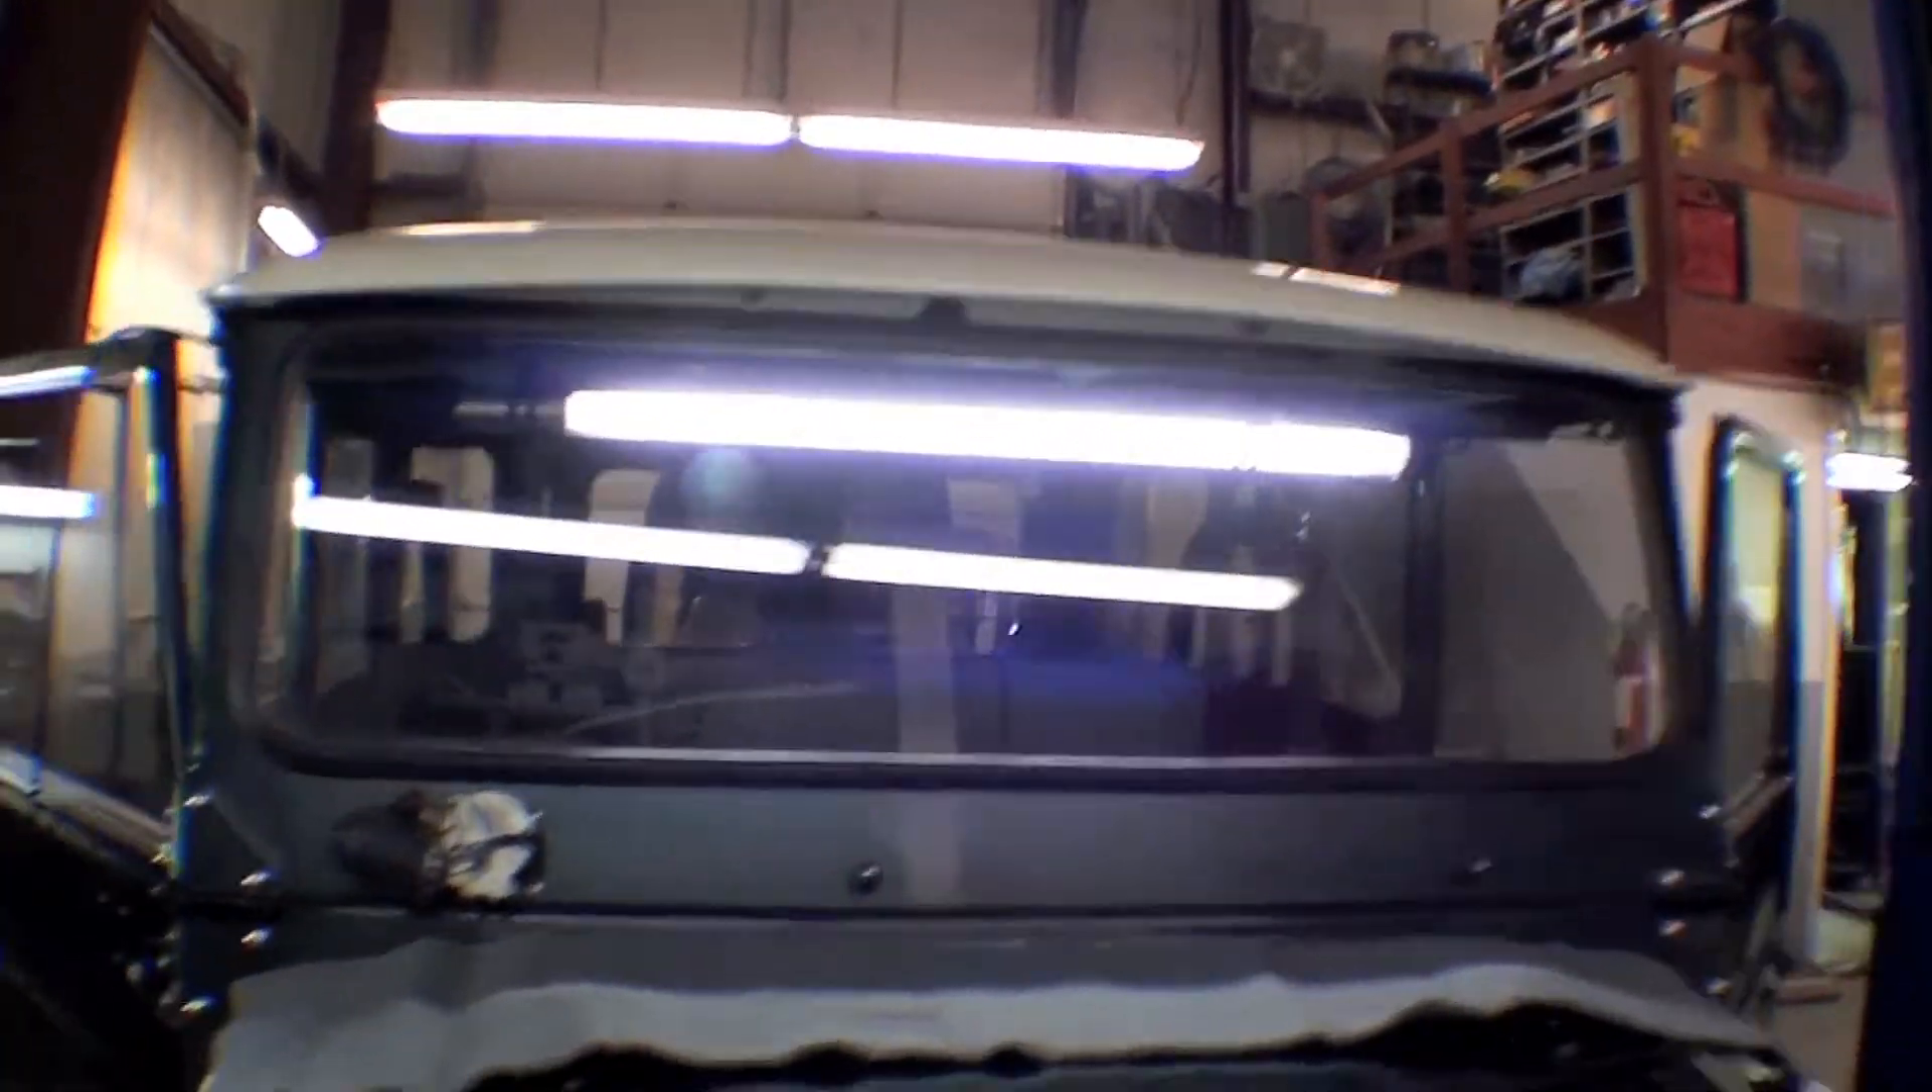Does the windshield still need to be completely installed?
No.